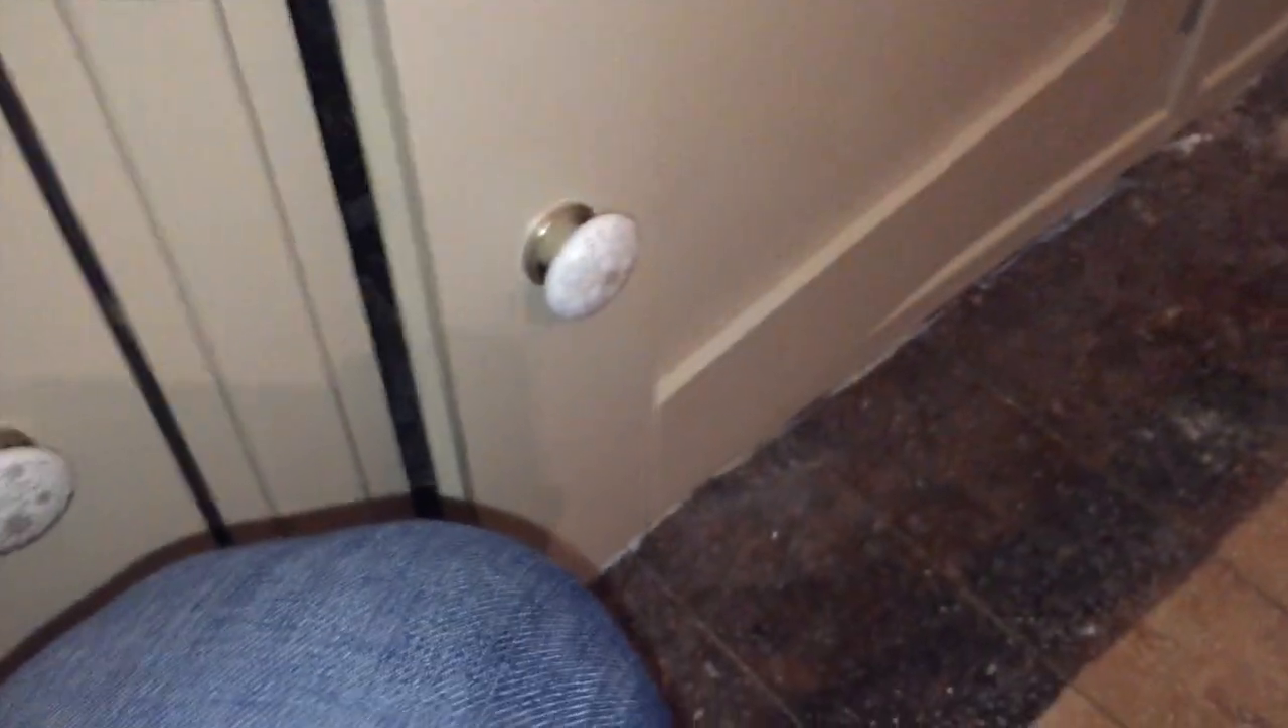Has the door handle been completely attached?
Yes.